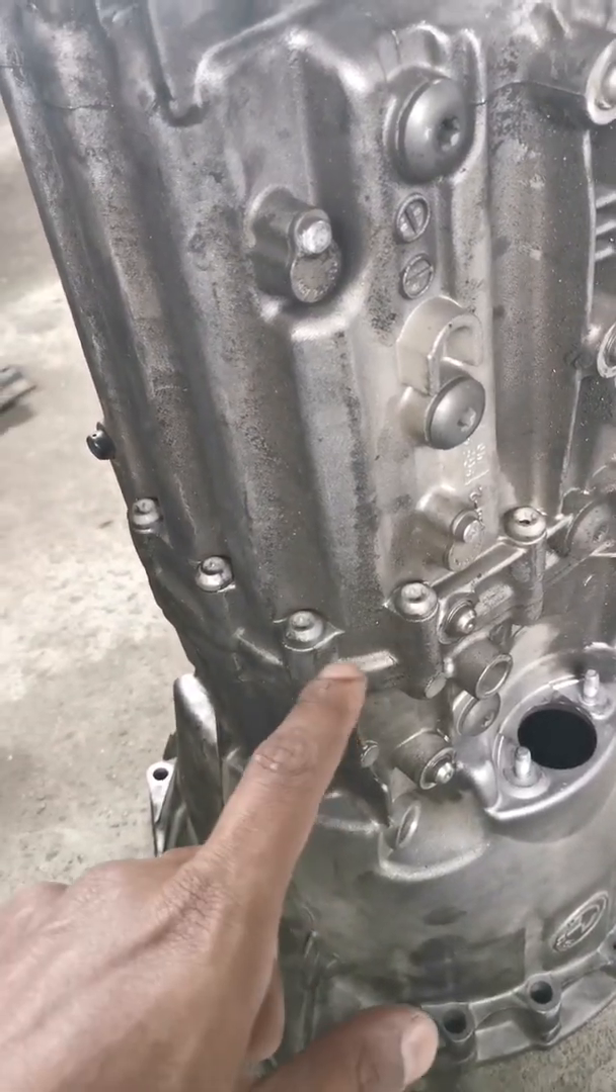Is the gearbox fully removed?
Yes.